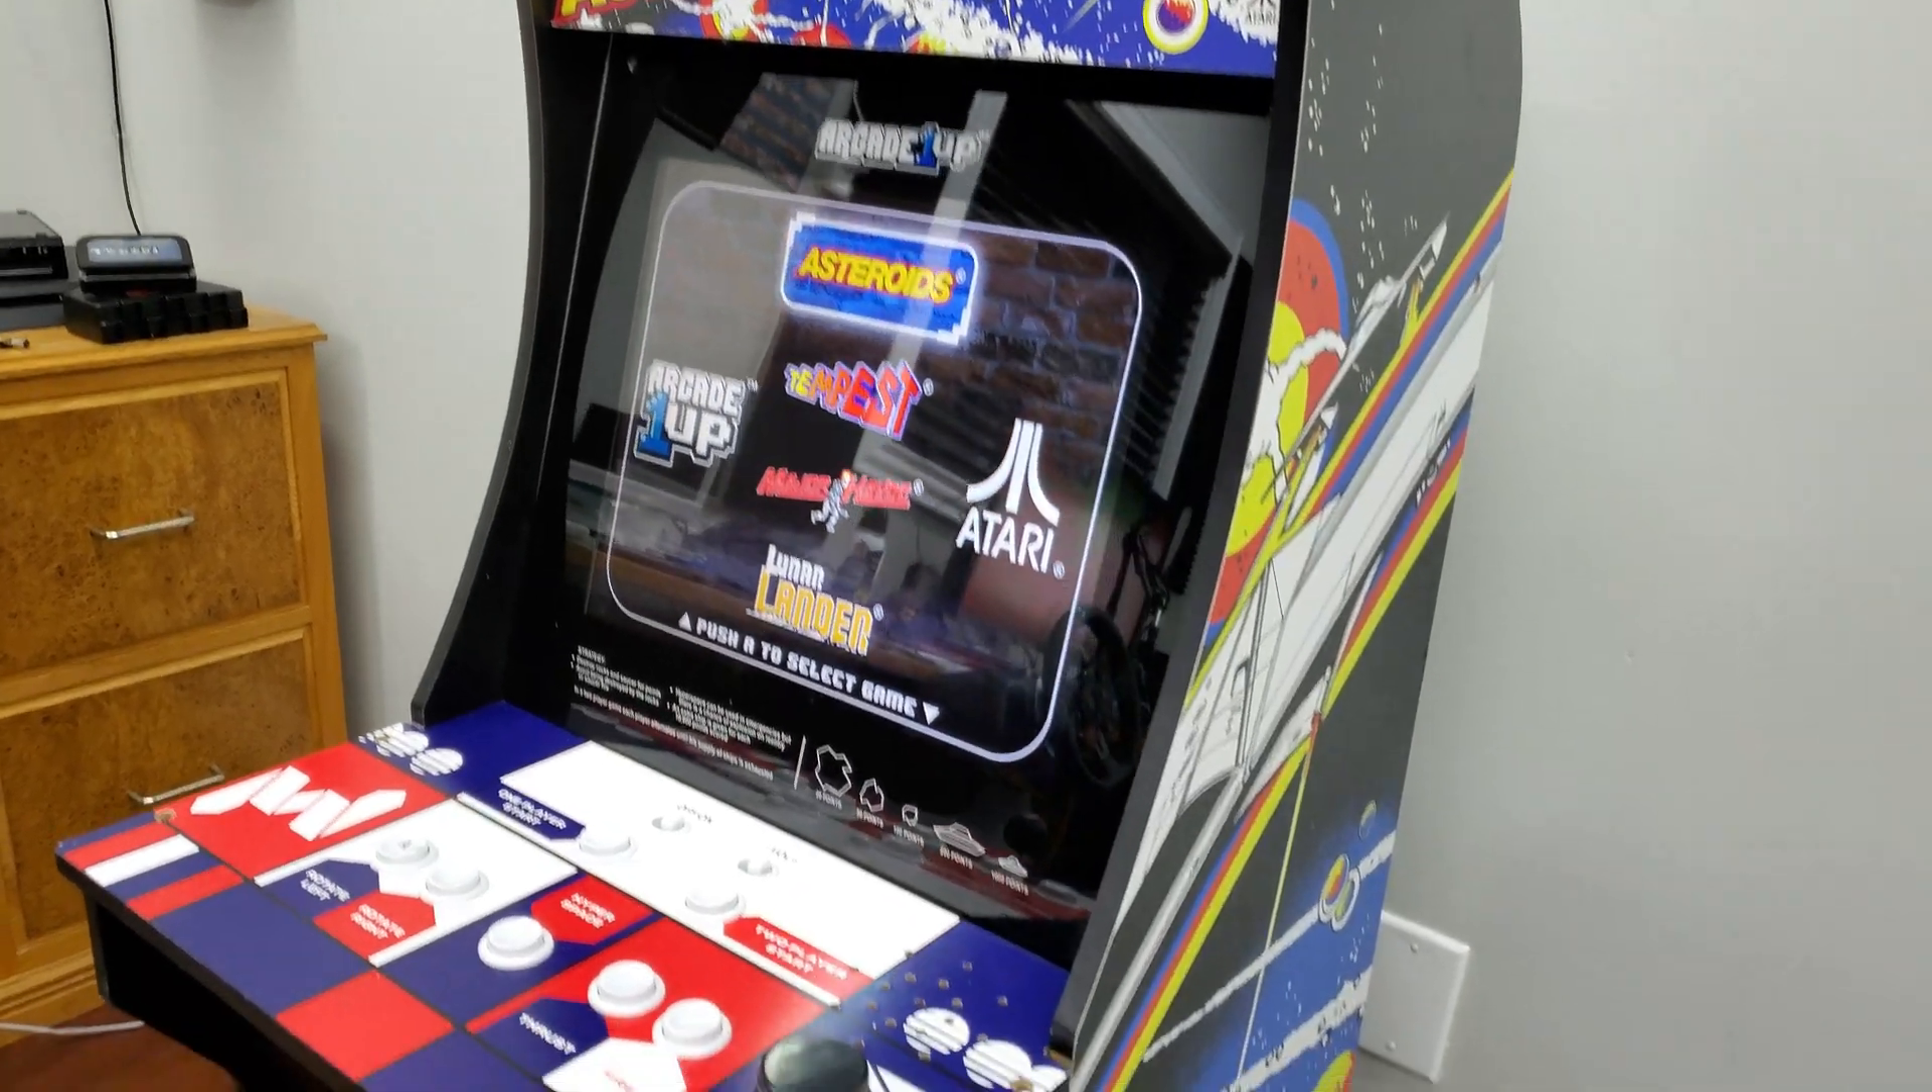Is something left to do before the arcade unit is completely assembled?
No.